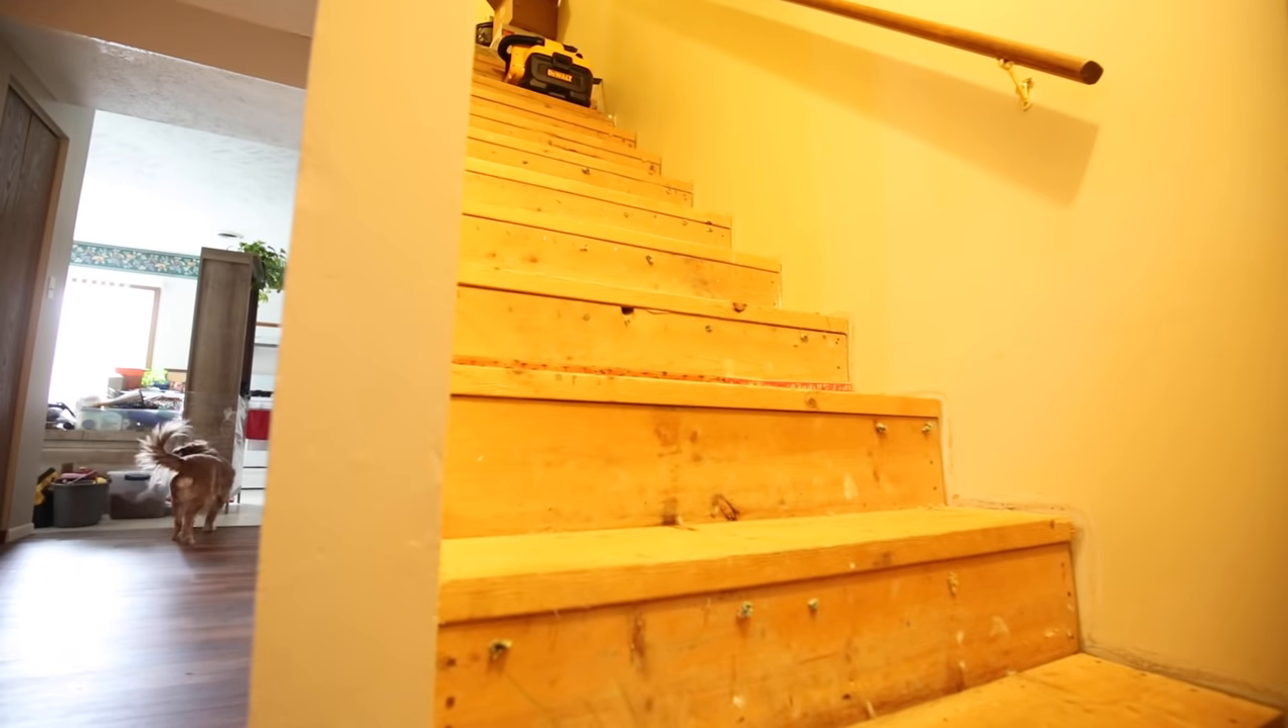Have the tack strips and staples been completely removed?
No.